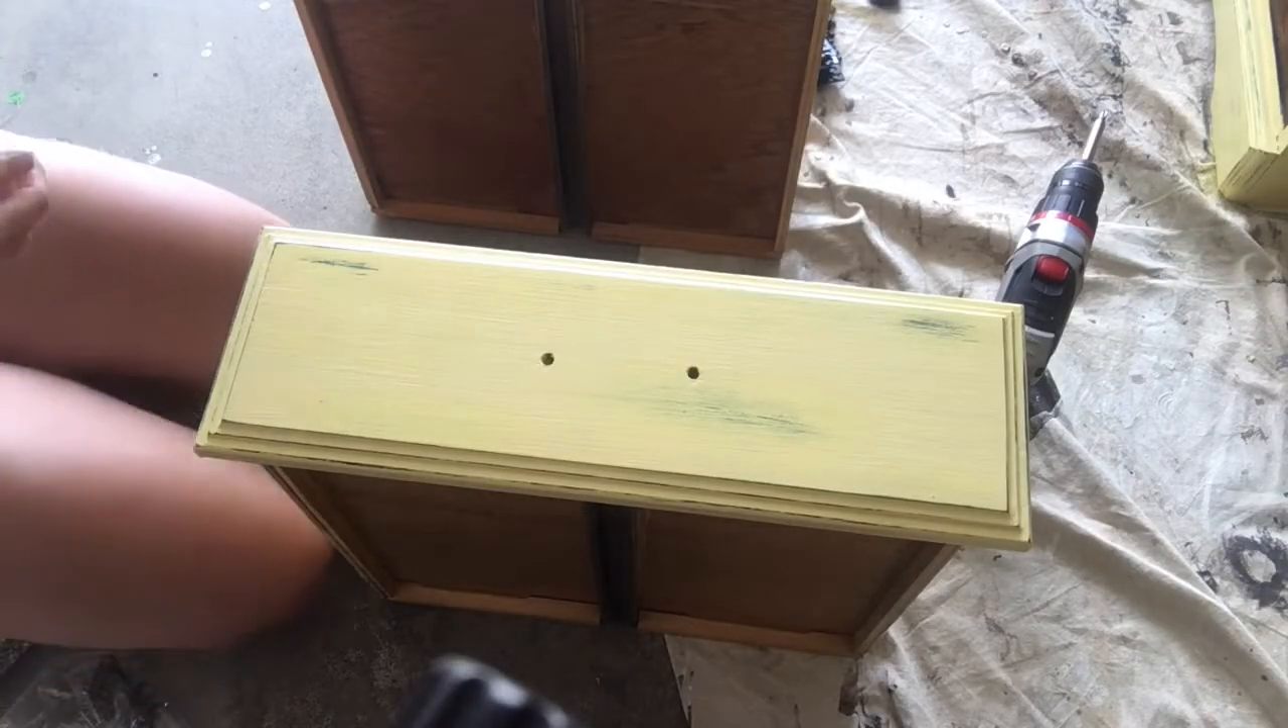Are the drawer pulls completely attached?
No.